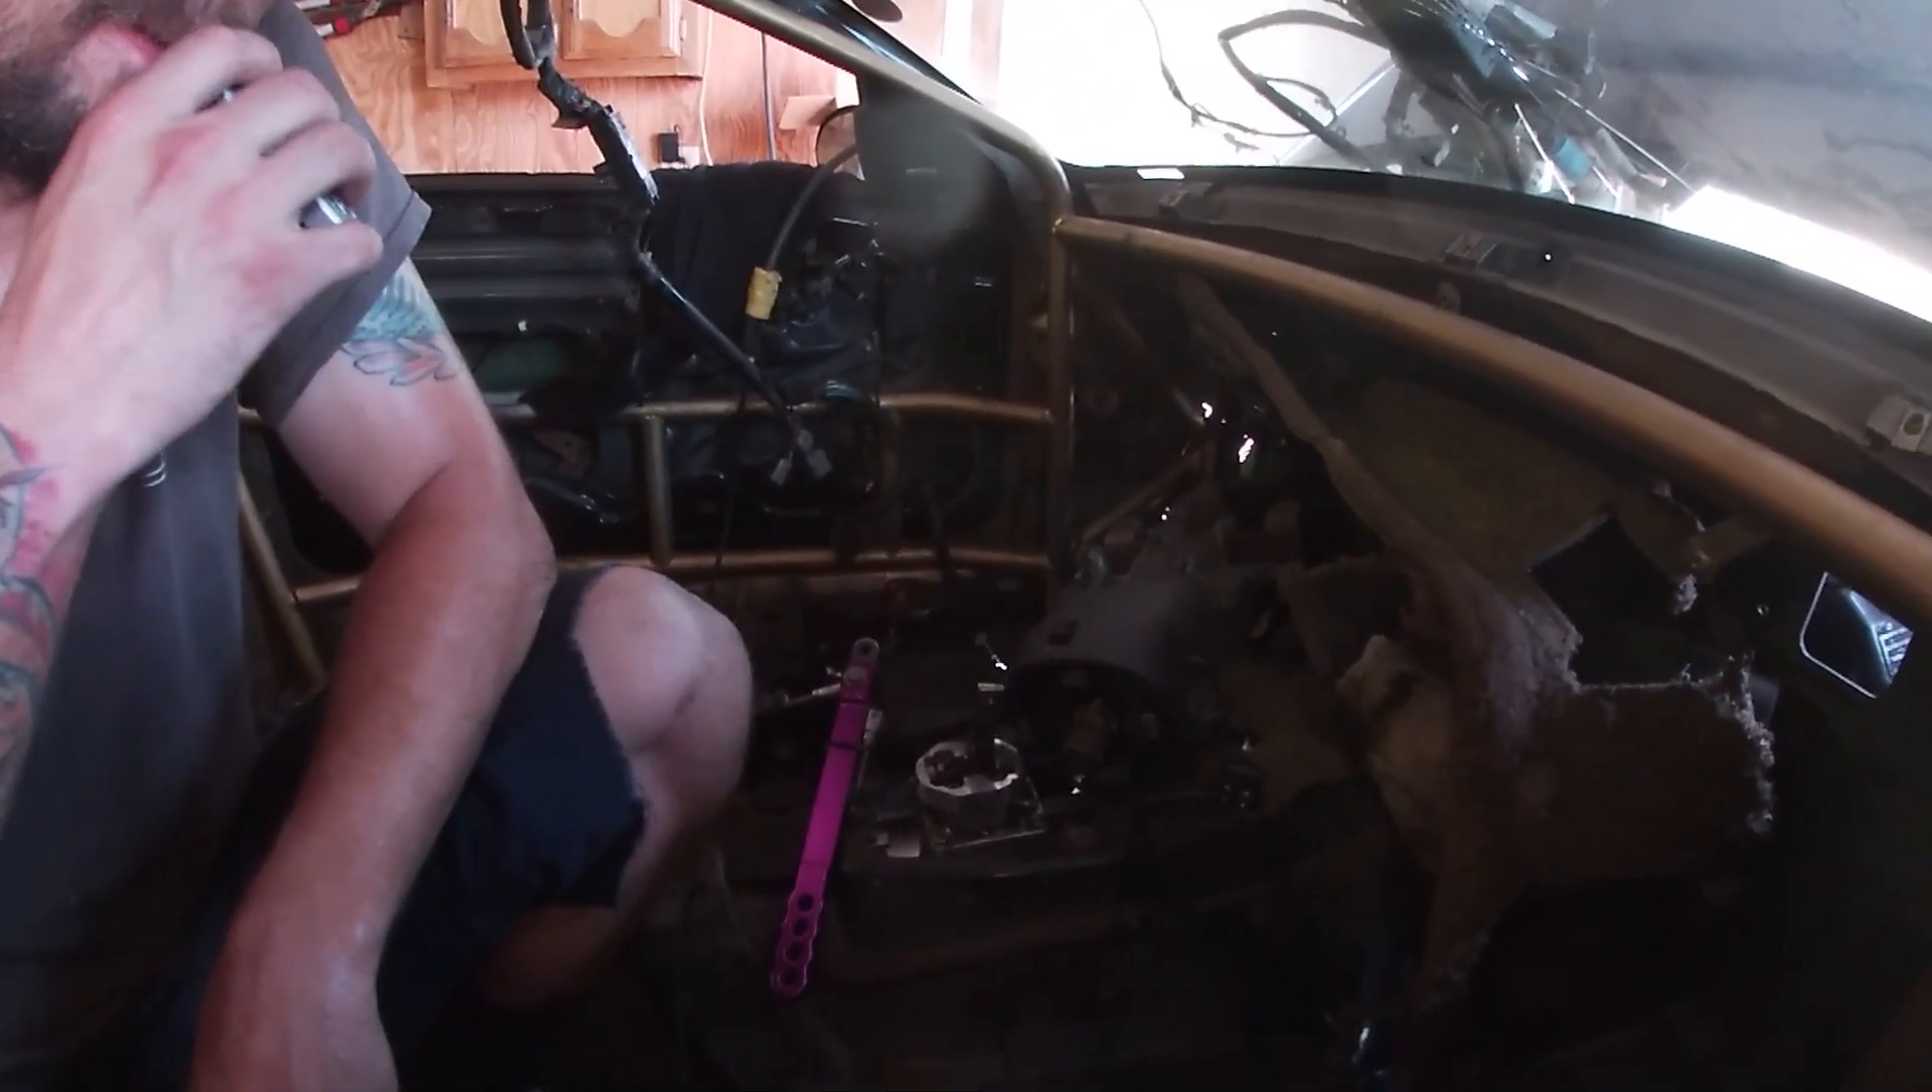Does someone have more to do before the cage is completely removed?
Yes.